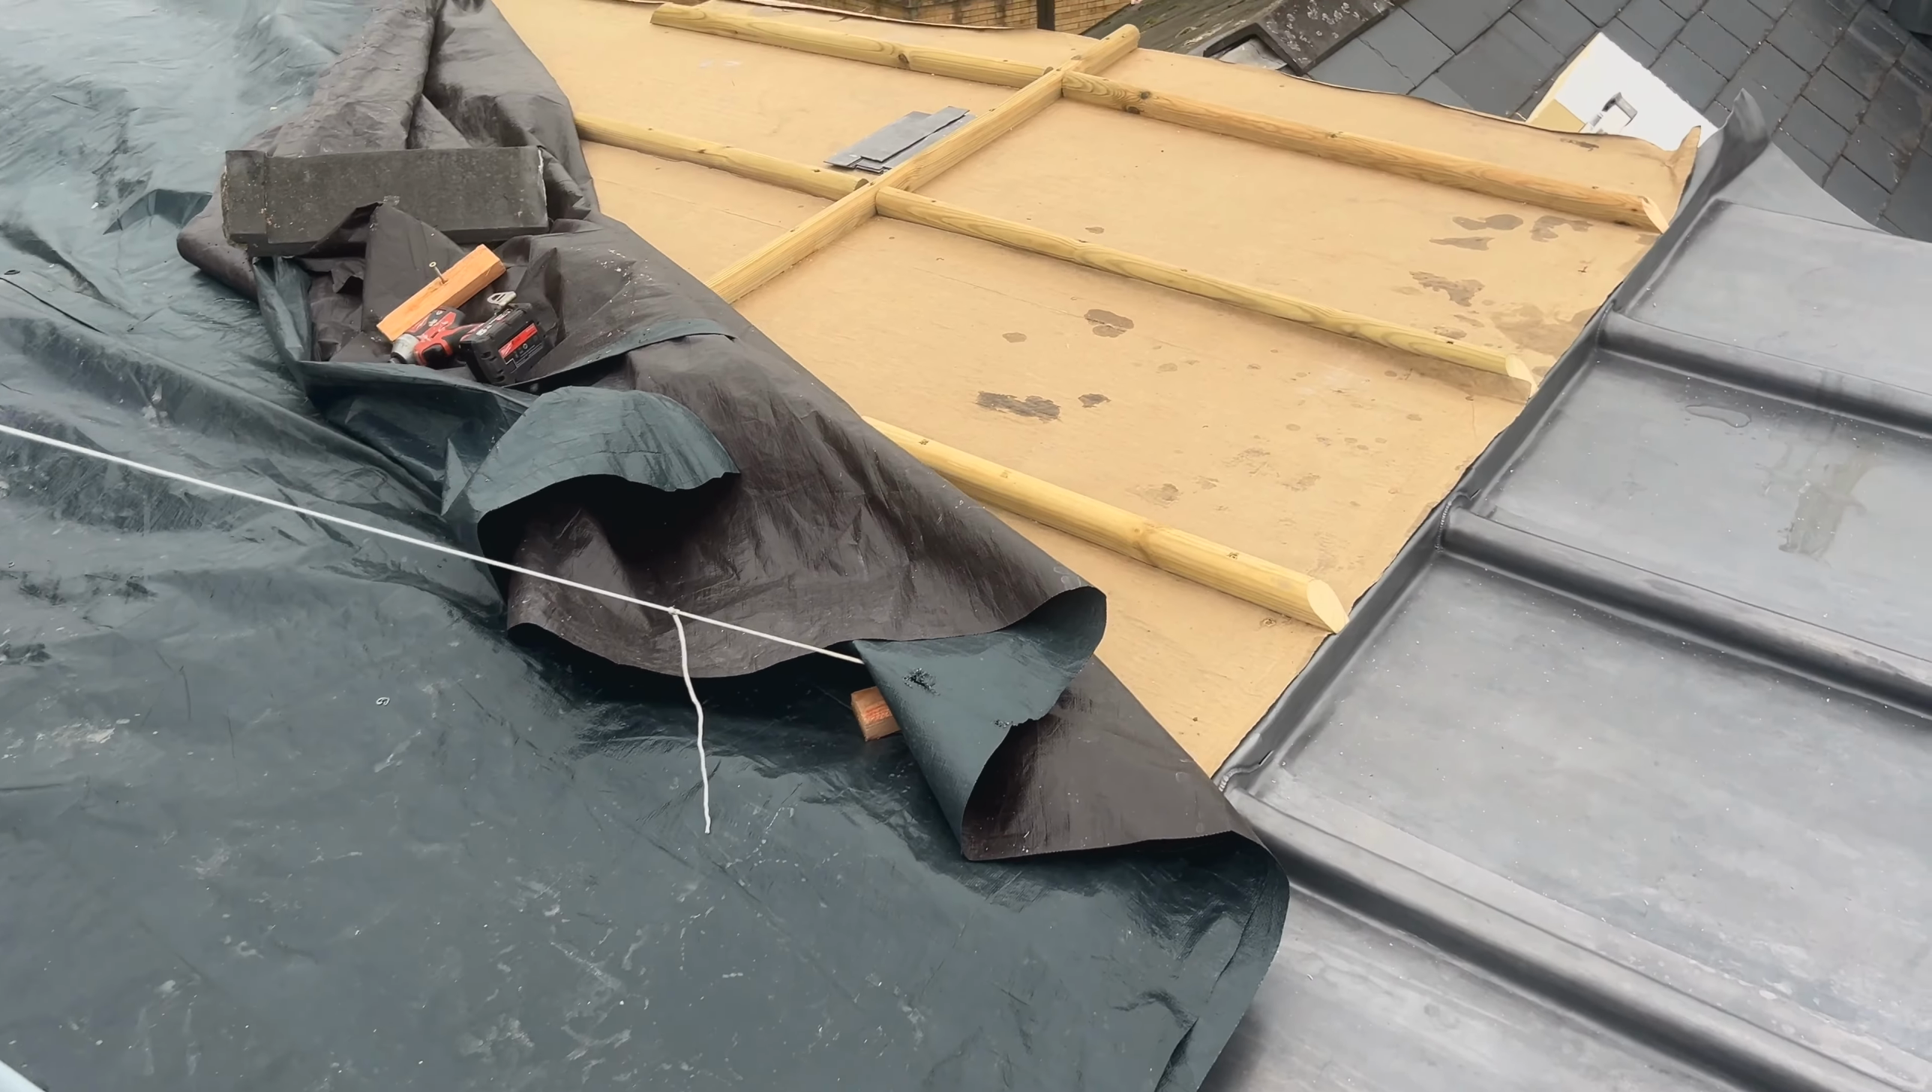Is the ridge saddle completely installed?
No.